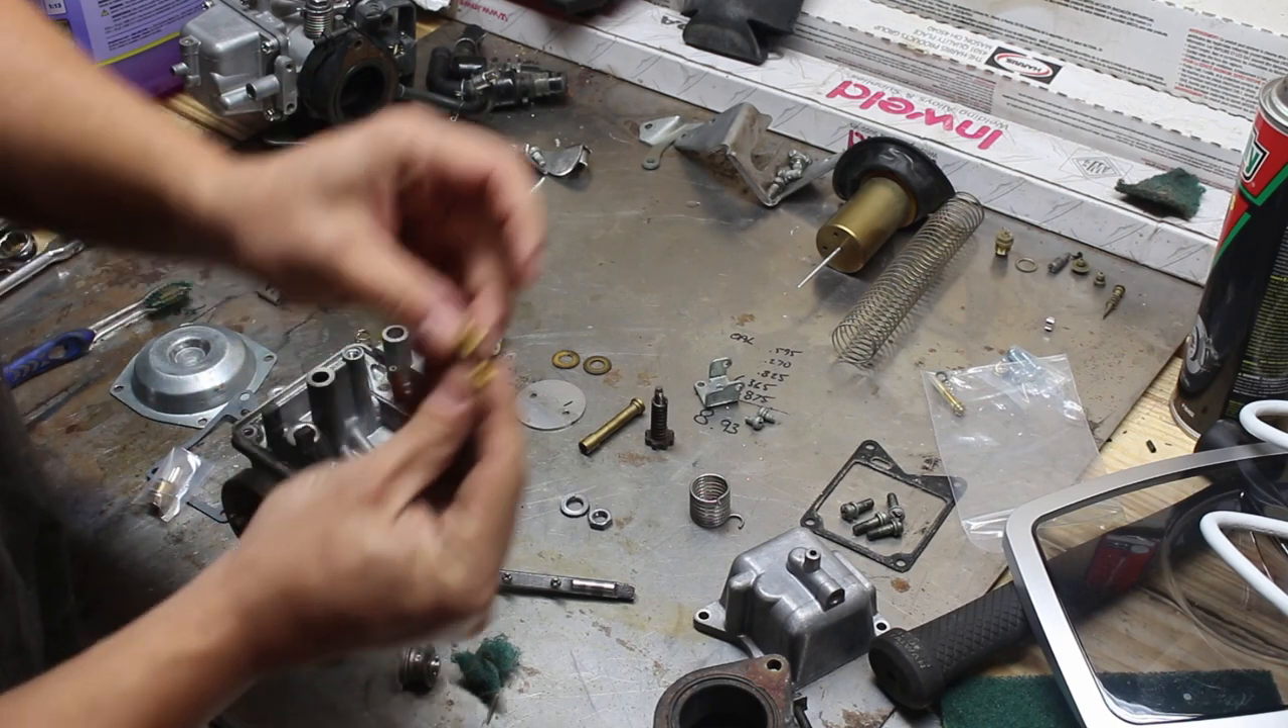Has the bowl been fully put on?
No.